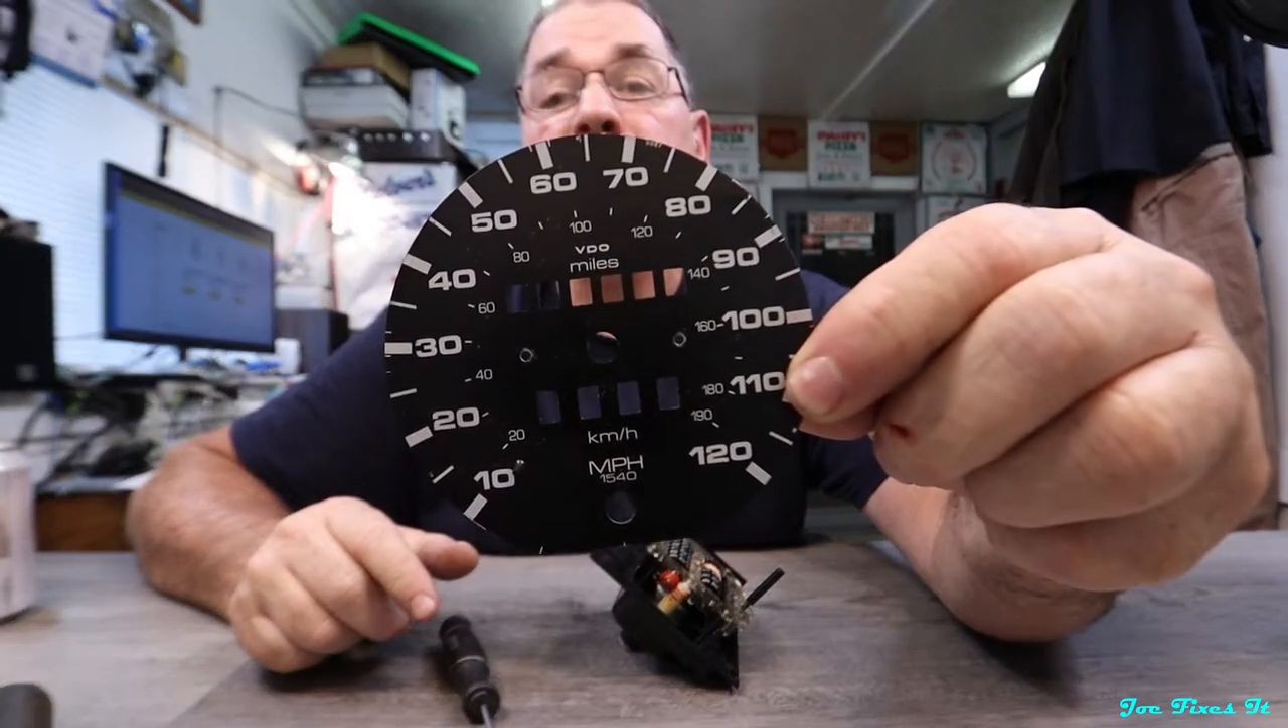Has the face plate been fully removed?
Yes.